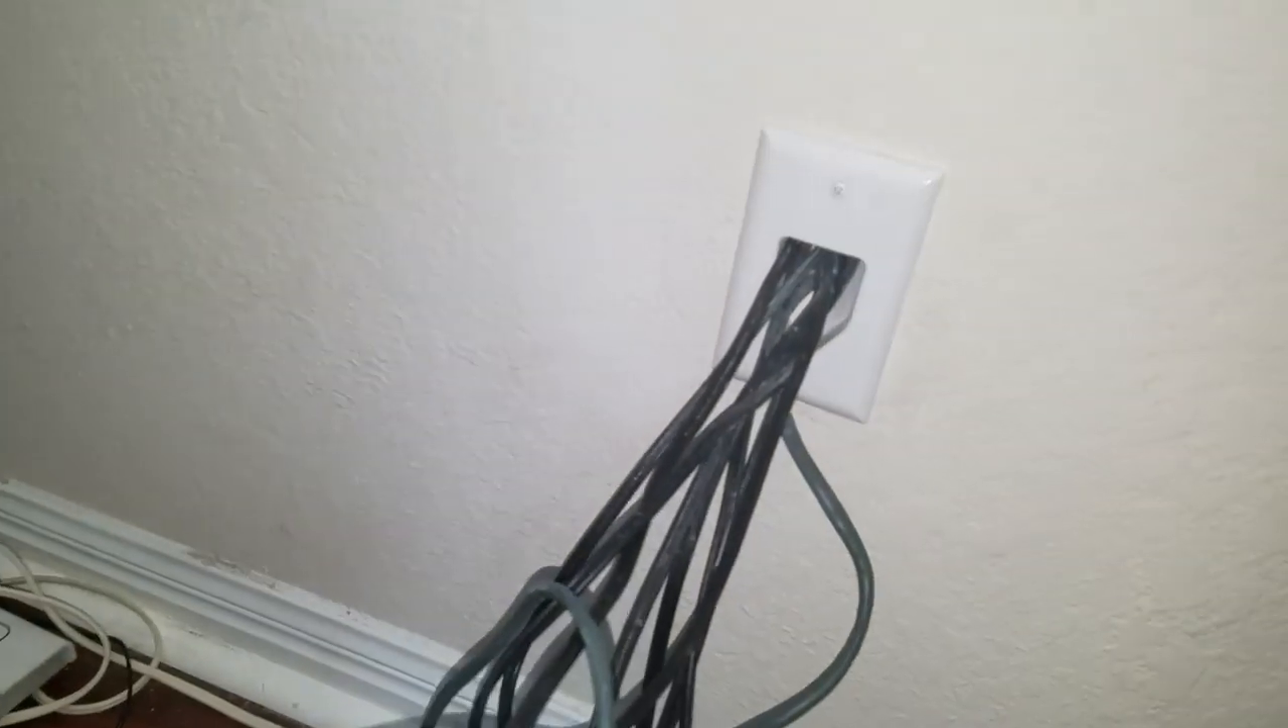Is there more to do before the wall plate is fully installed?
No.